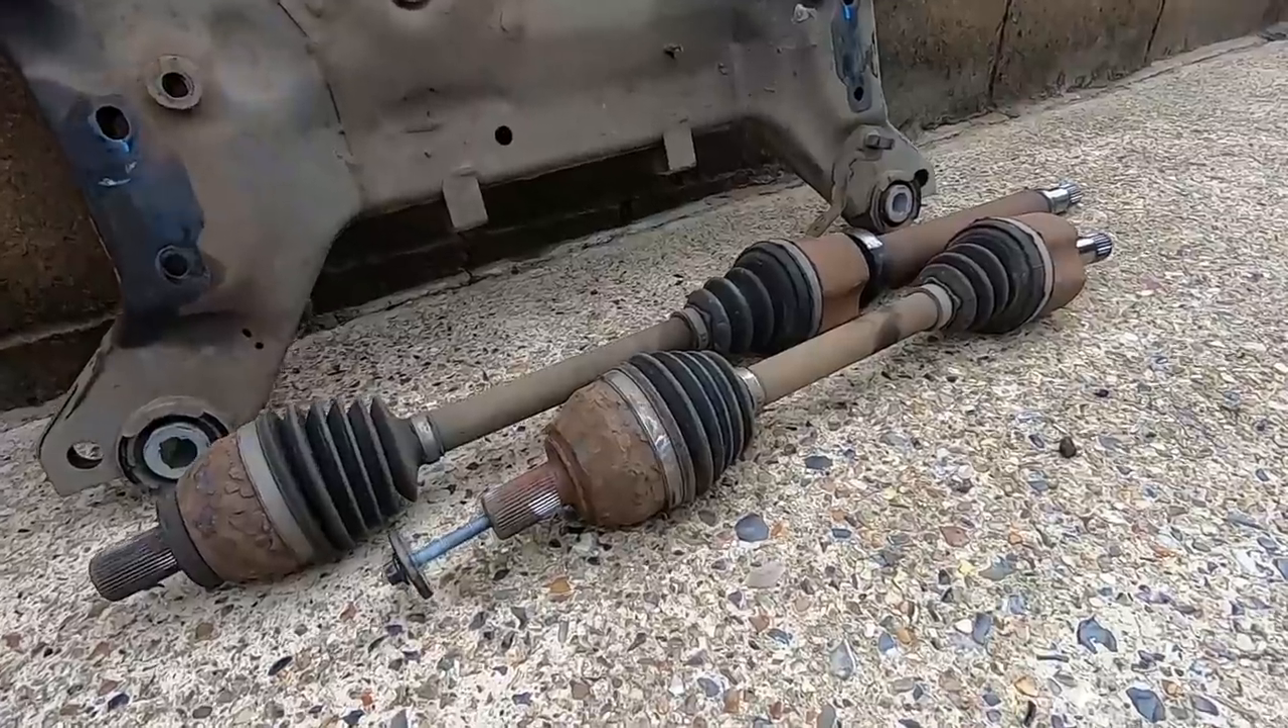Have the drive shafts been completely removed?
Yes.